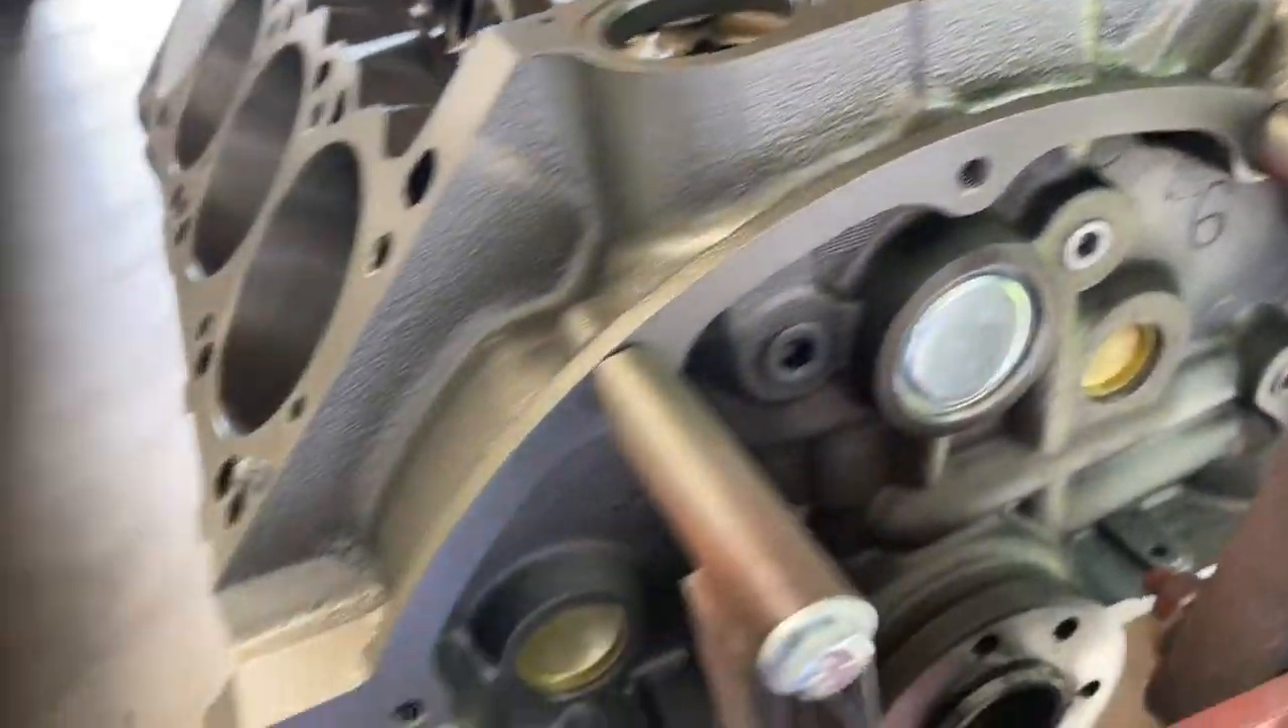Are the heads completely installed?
No.